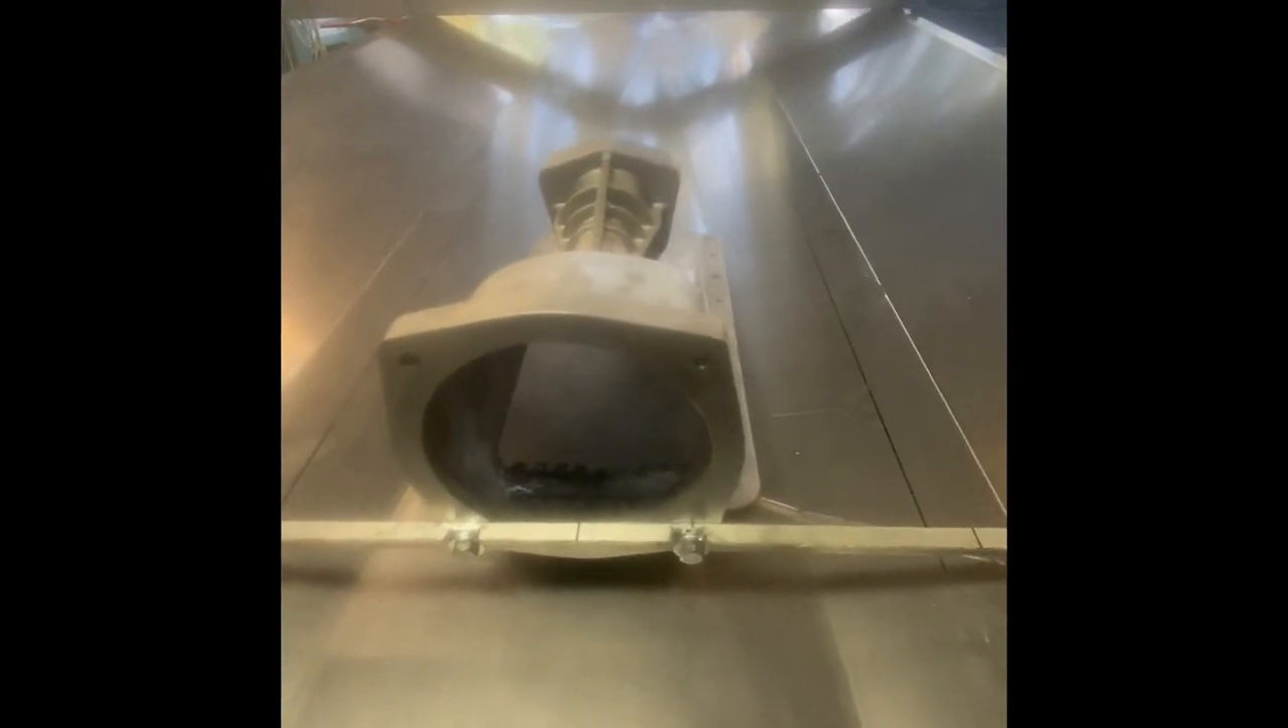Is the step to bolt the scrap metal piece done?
Yes.